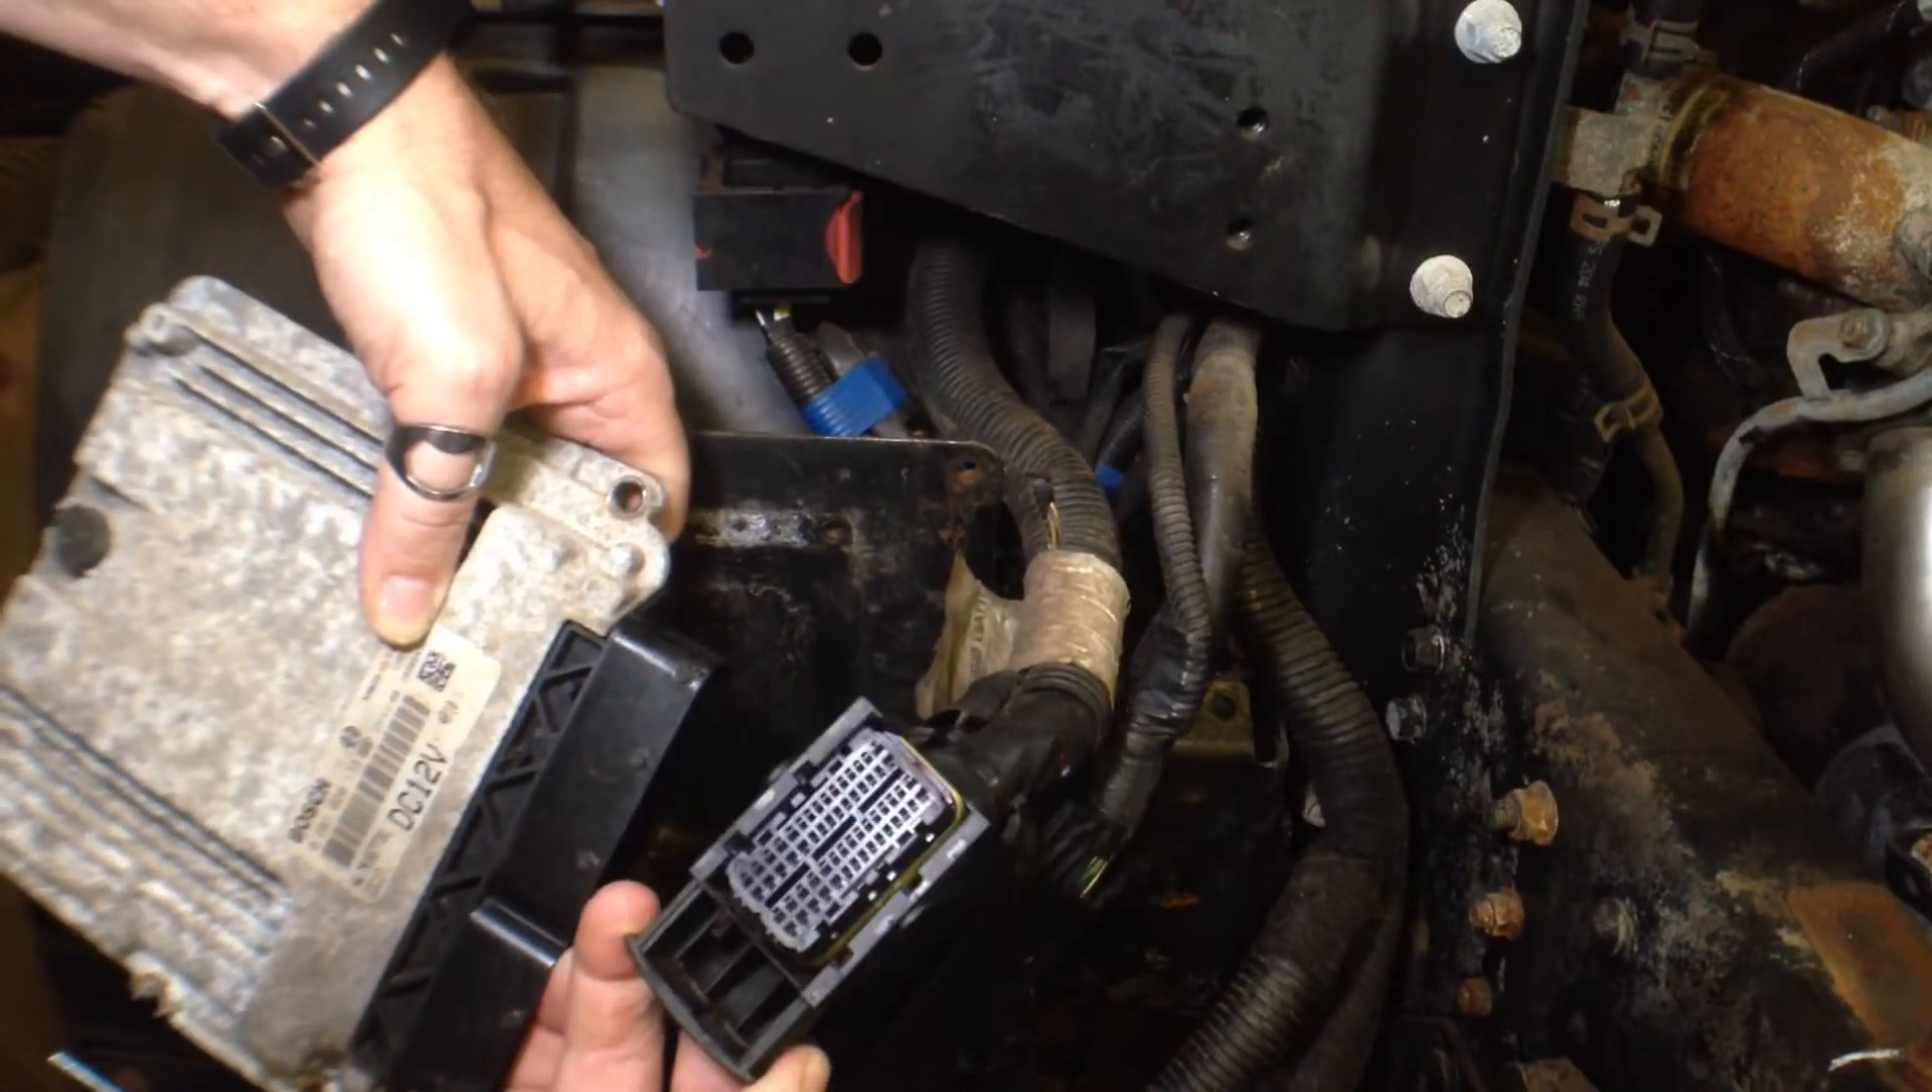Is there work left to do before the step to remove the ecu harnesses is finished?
No.